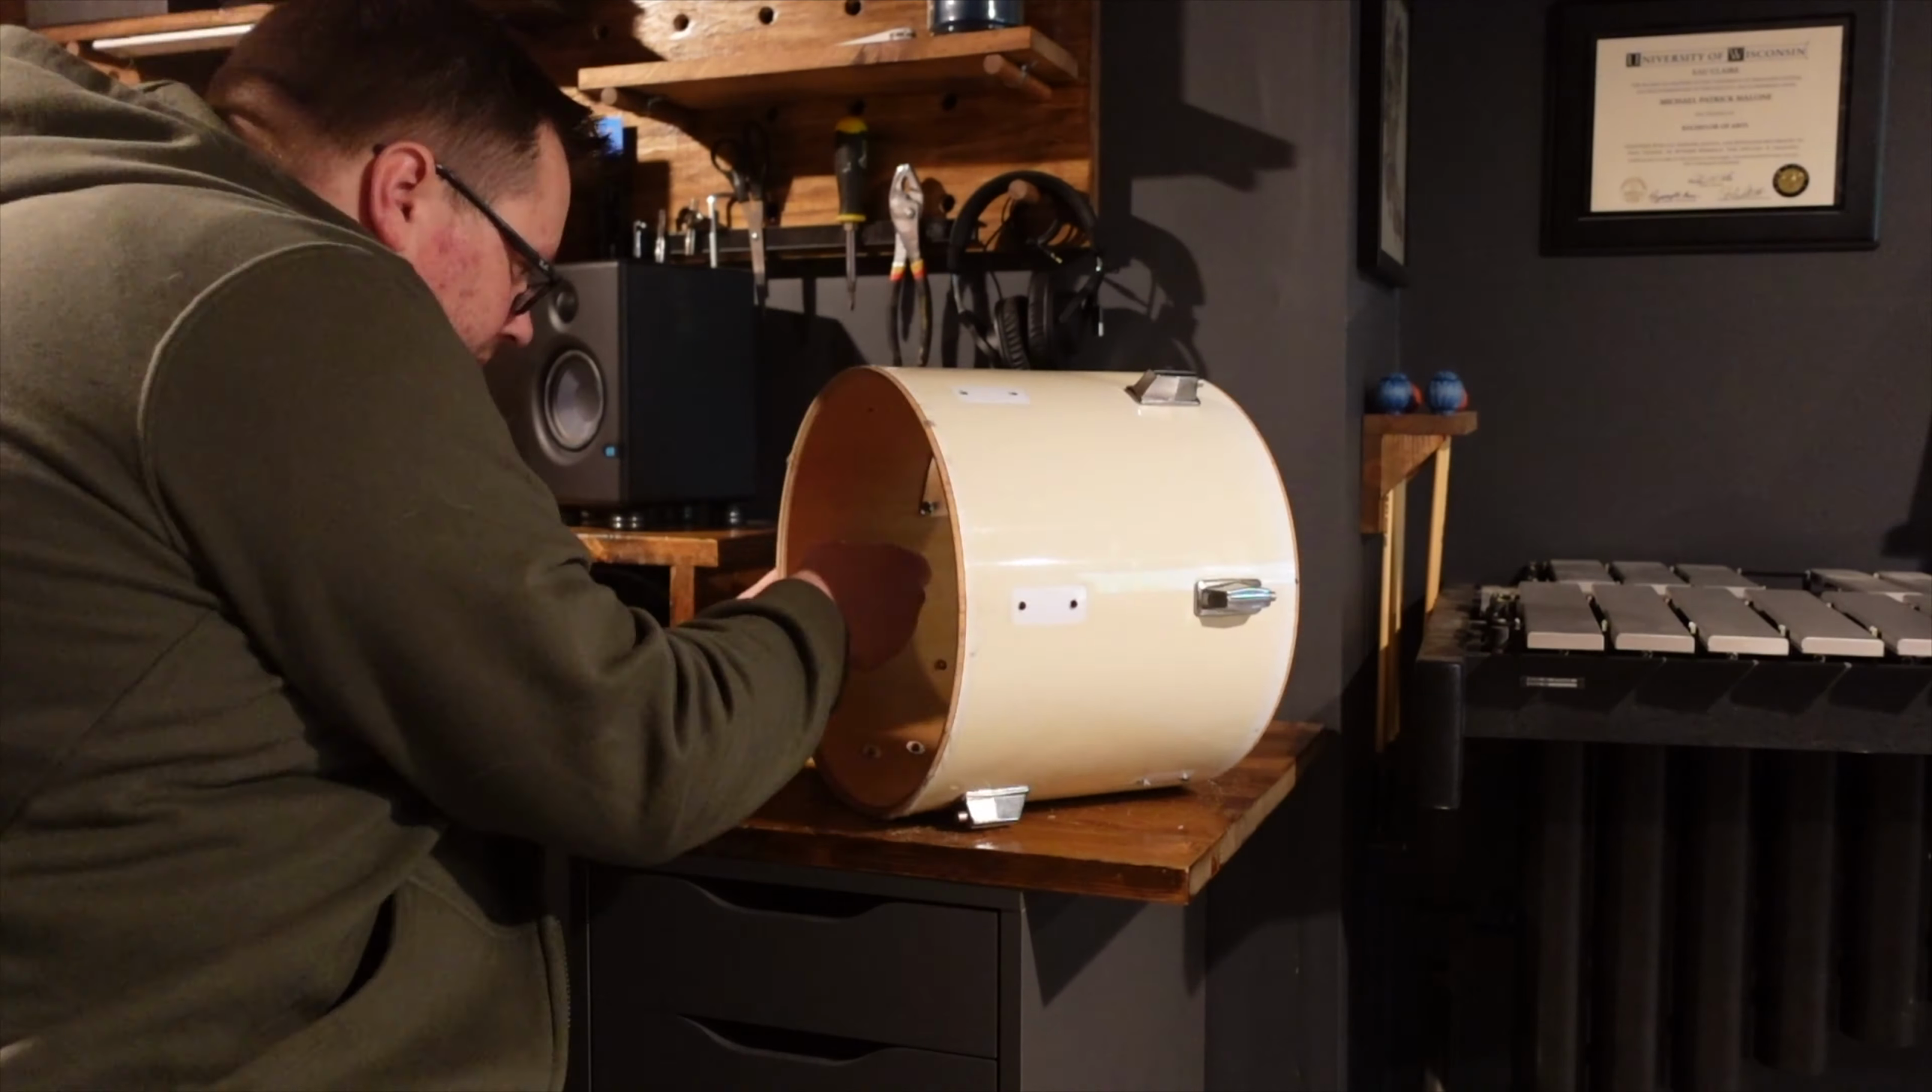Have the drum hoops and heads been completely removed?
Yes.